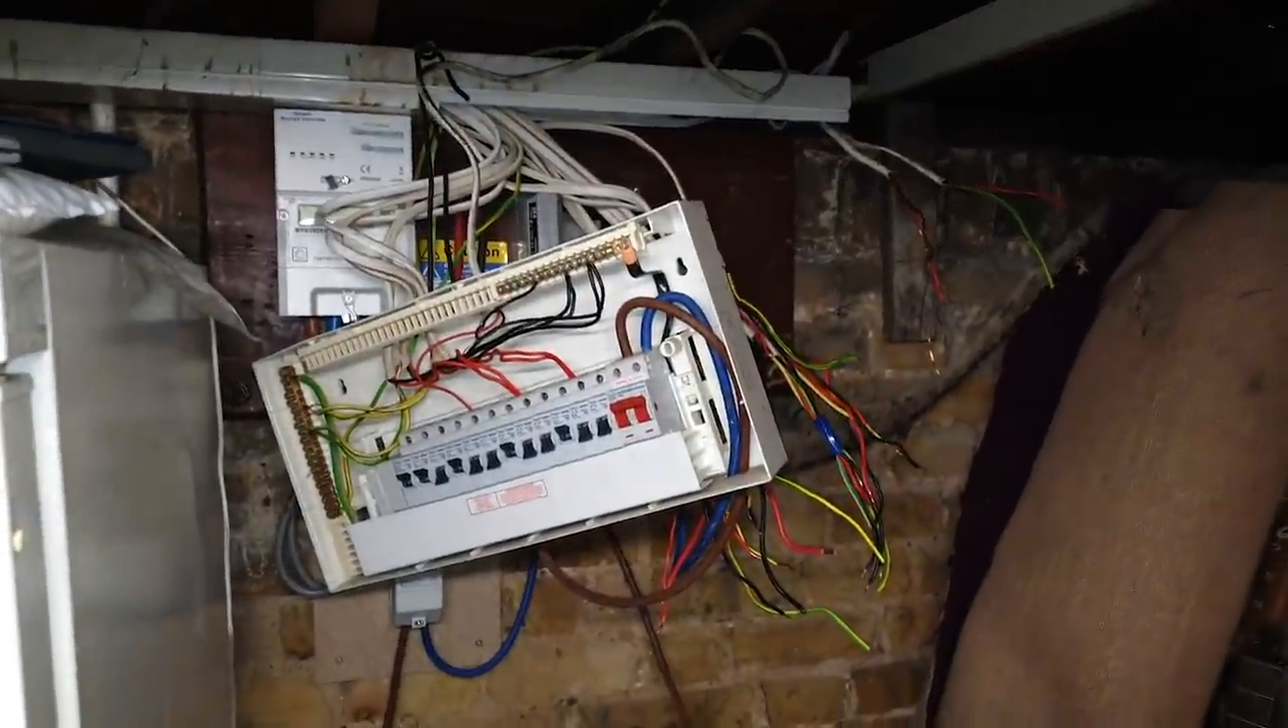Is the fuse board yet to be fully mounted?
Yes.